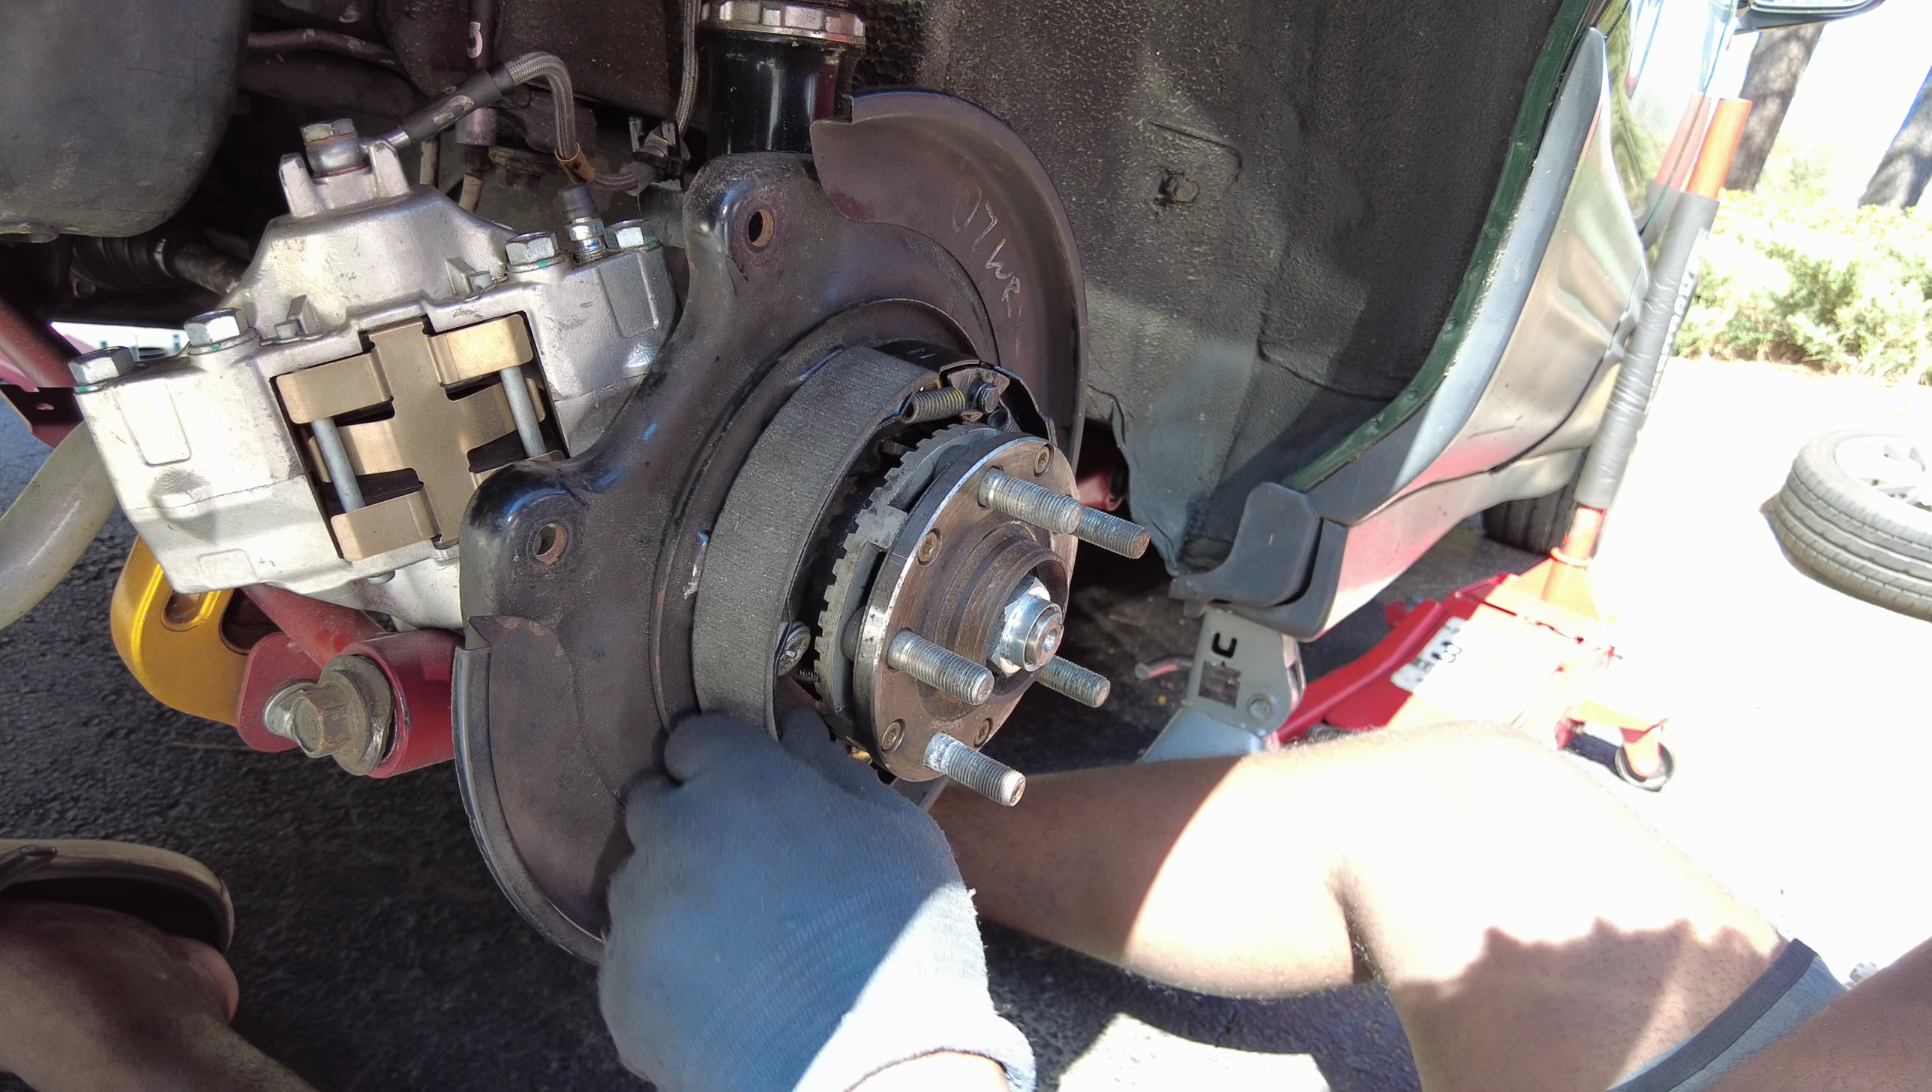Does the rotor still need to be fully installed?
Yes.